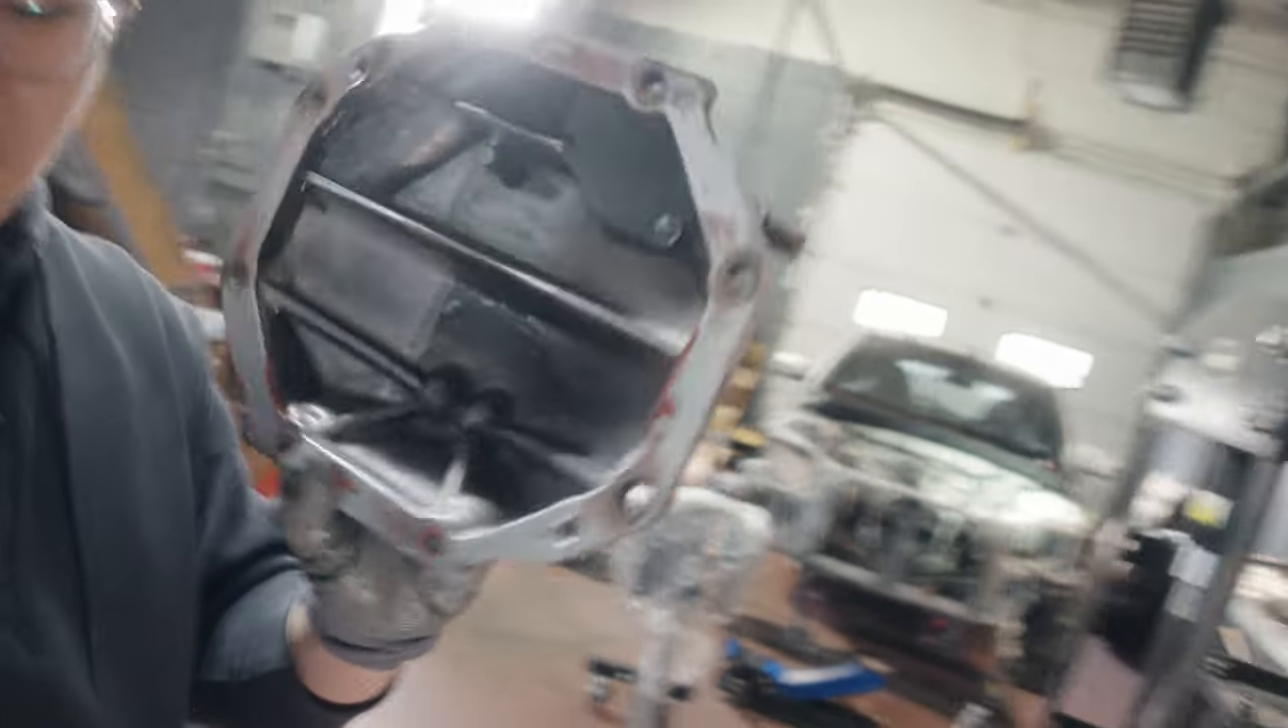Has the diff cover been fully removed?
Yes.